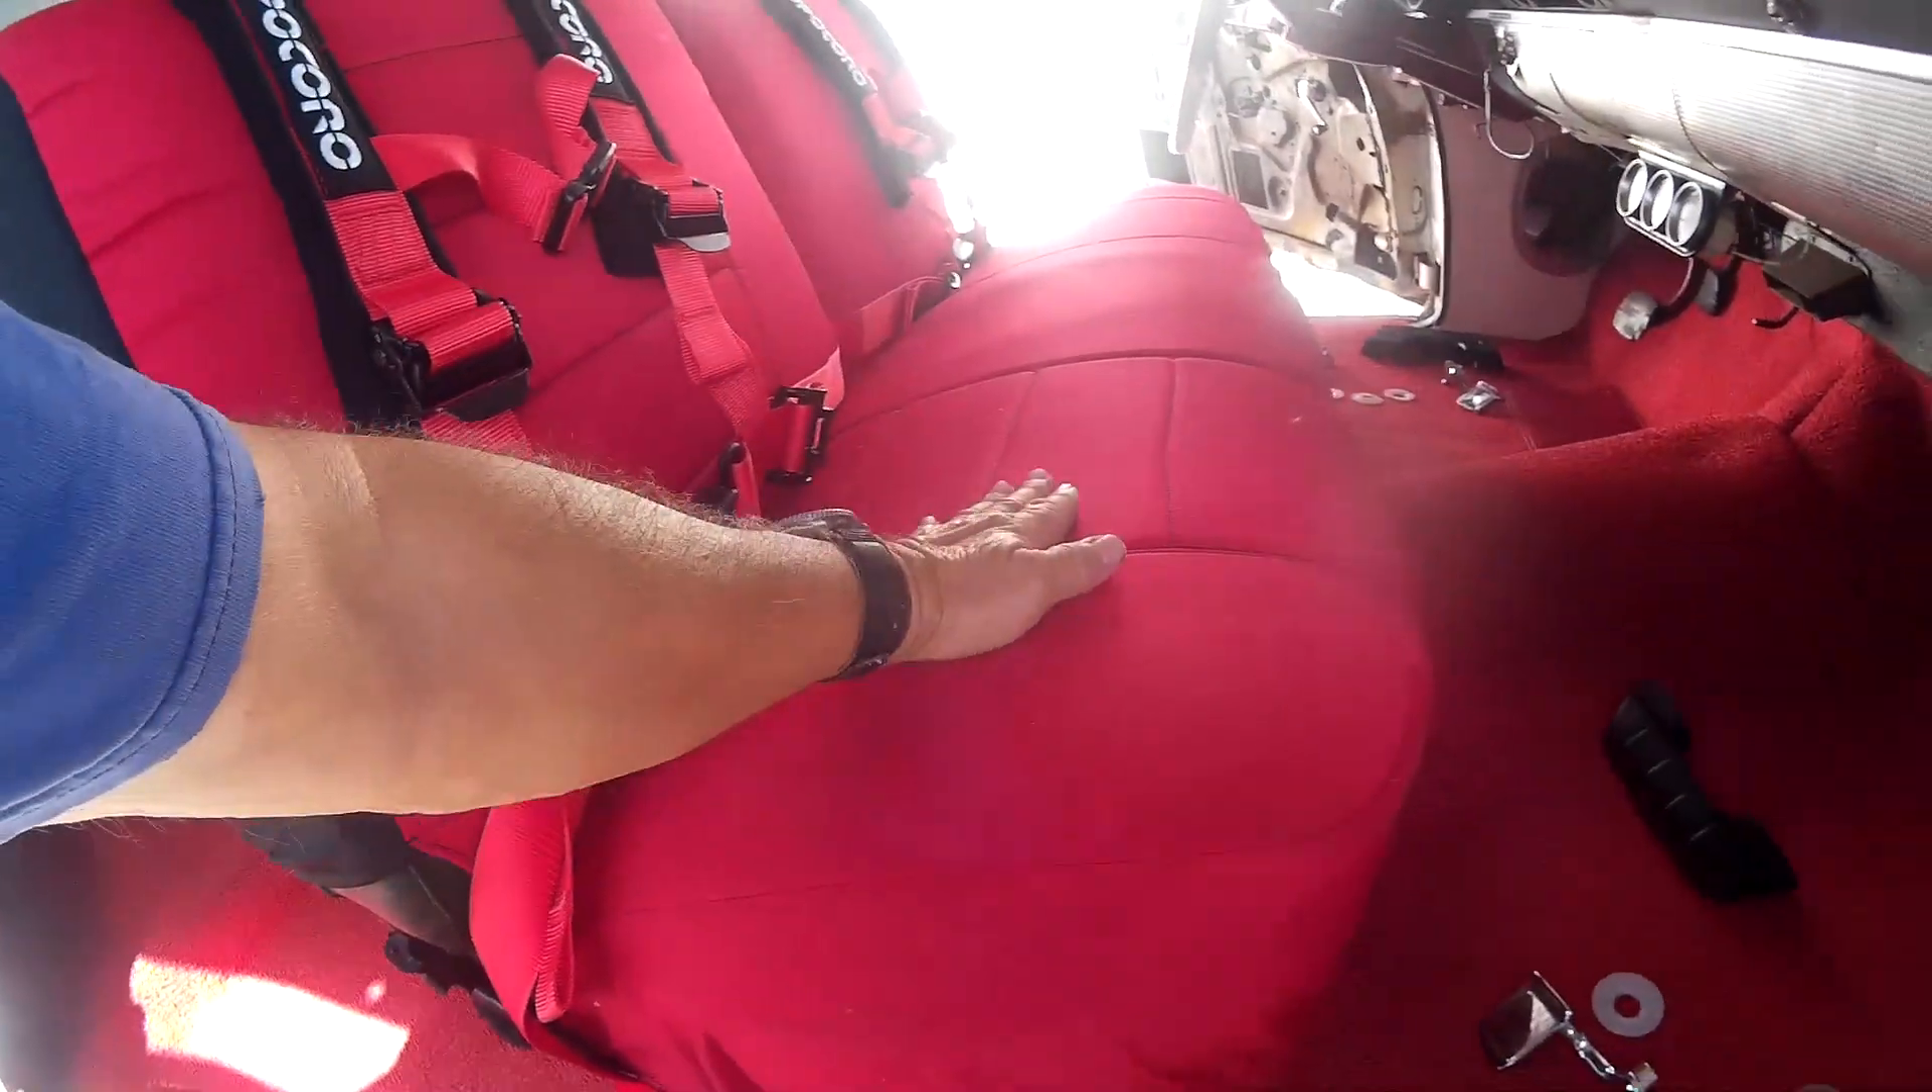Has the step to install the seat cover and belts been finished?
Yes.